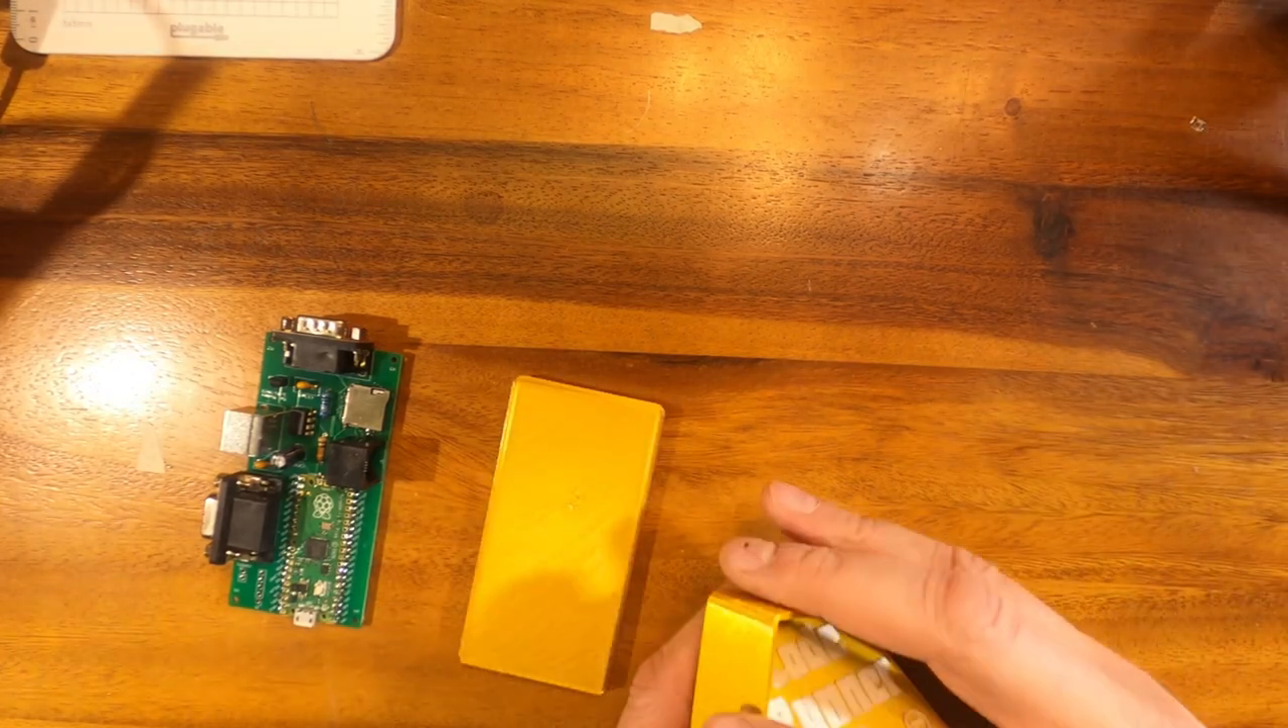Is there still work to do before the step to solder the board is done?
No.